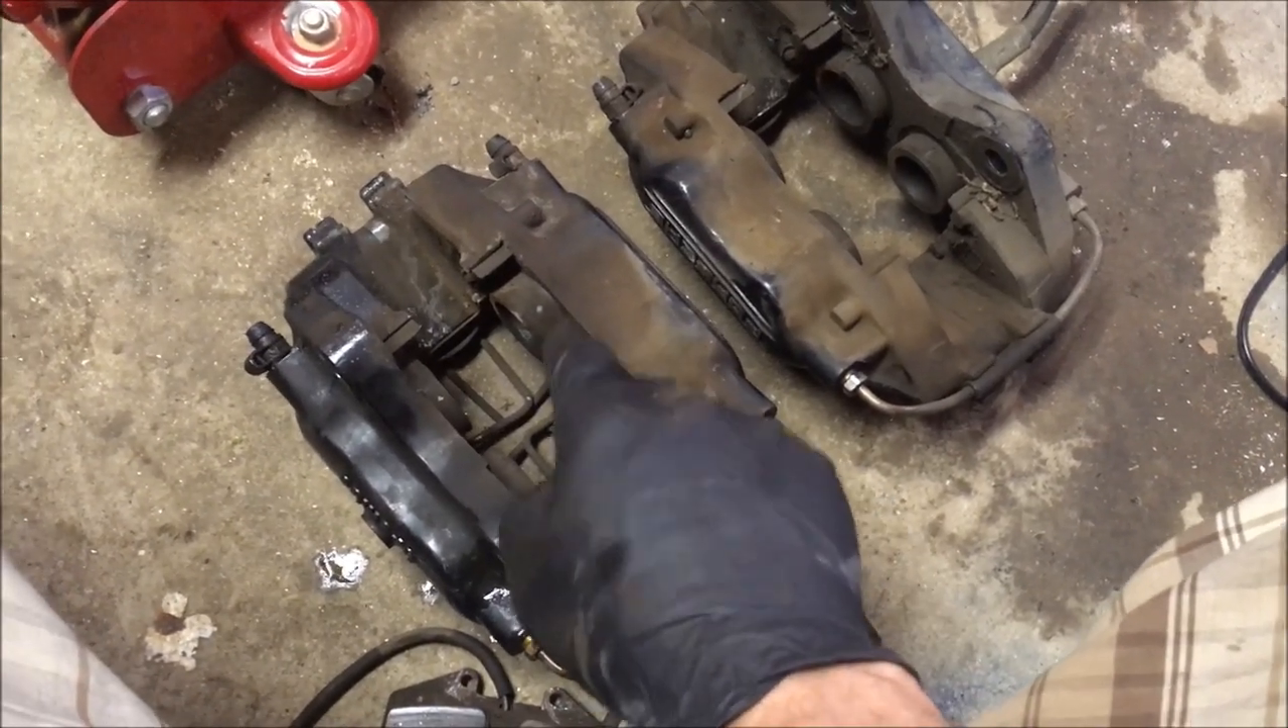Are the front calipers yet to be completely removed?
No.